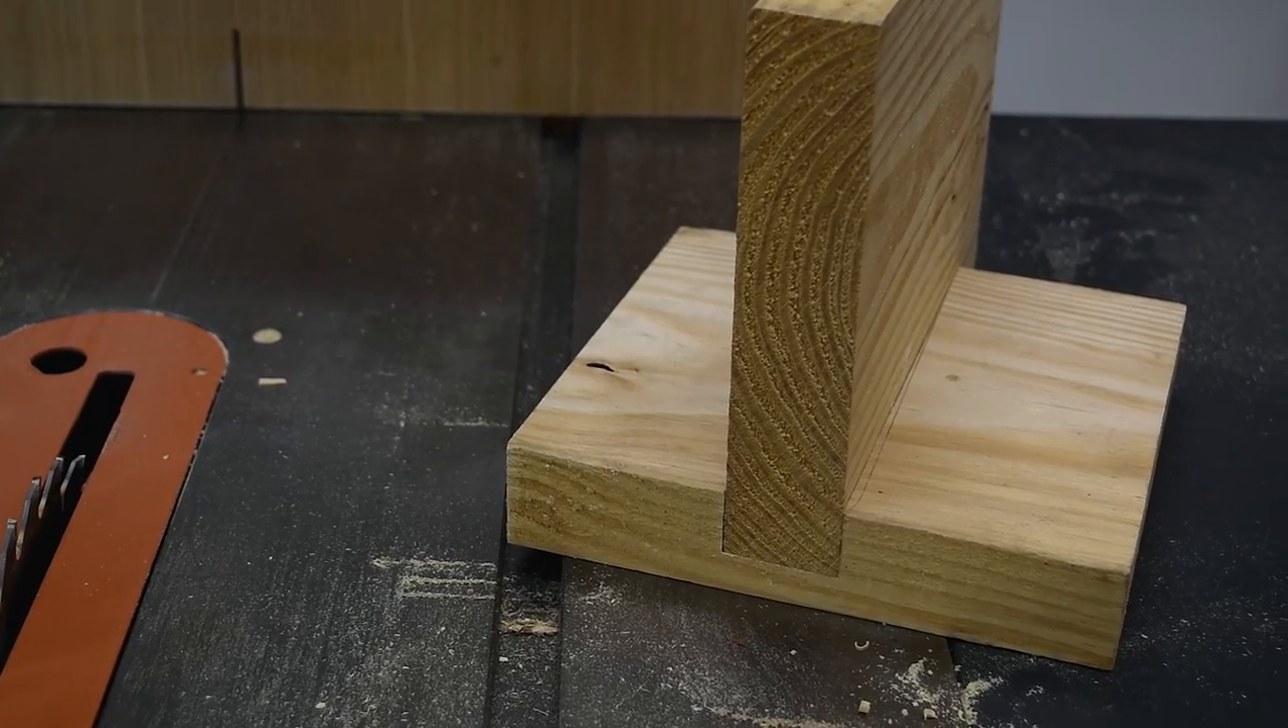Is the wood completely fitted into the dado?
Yes.